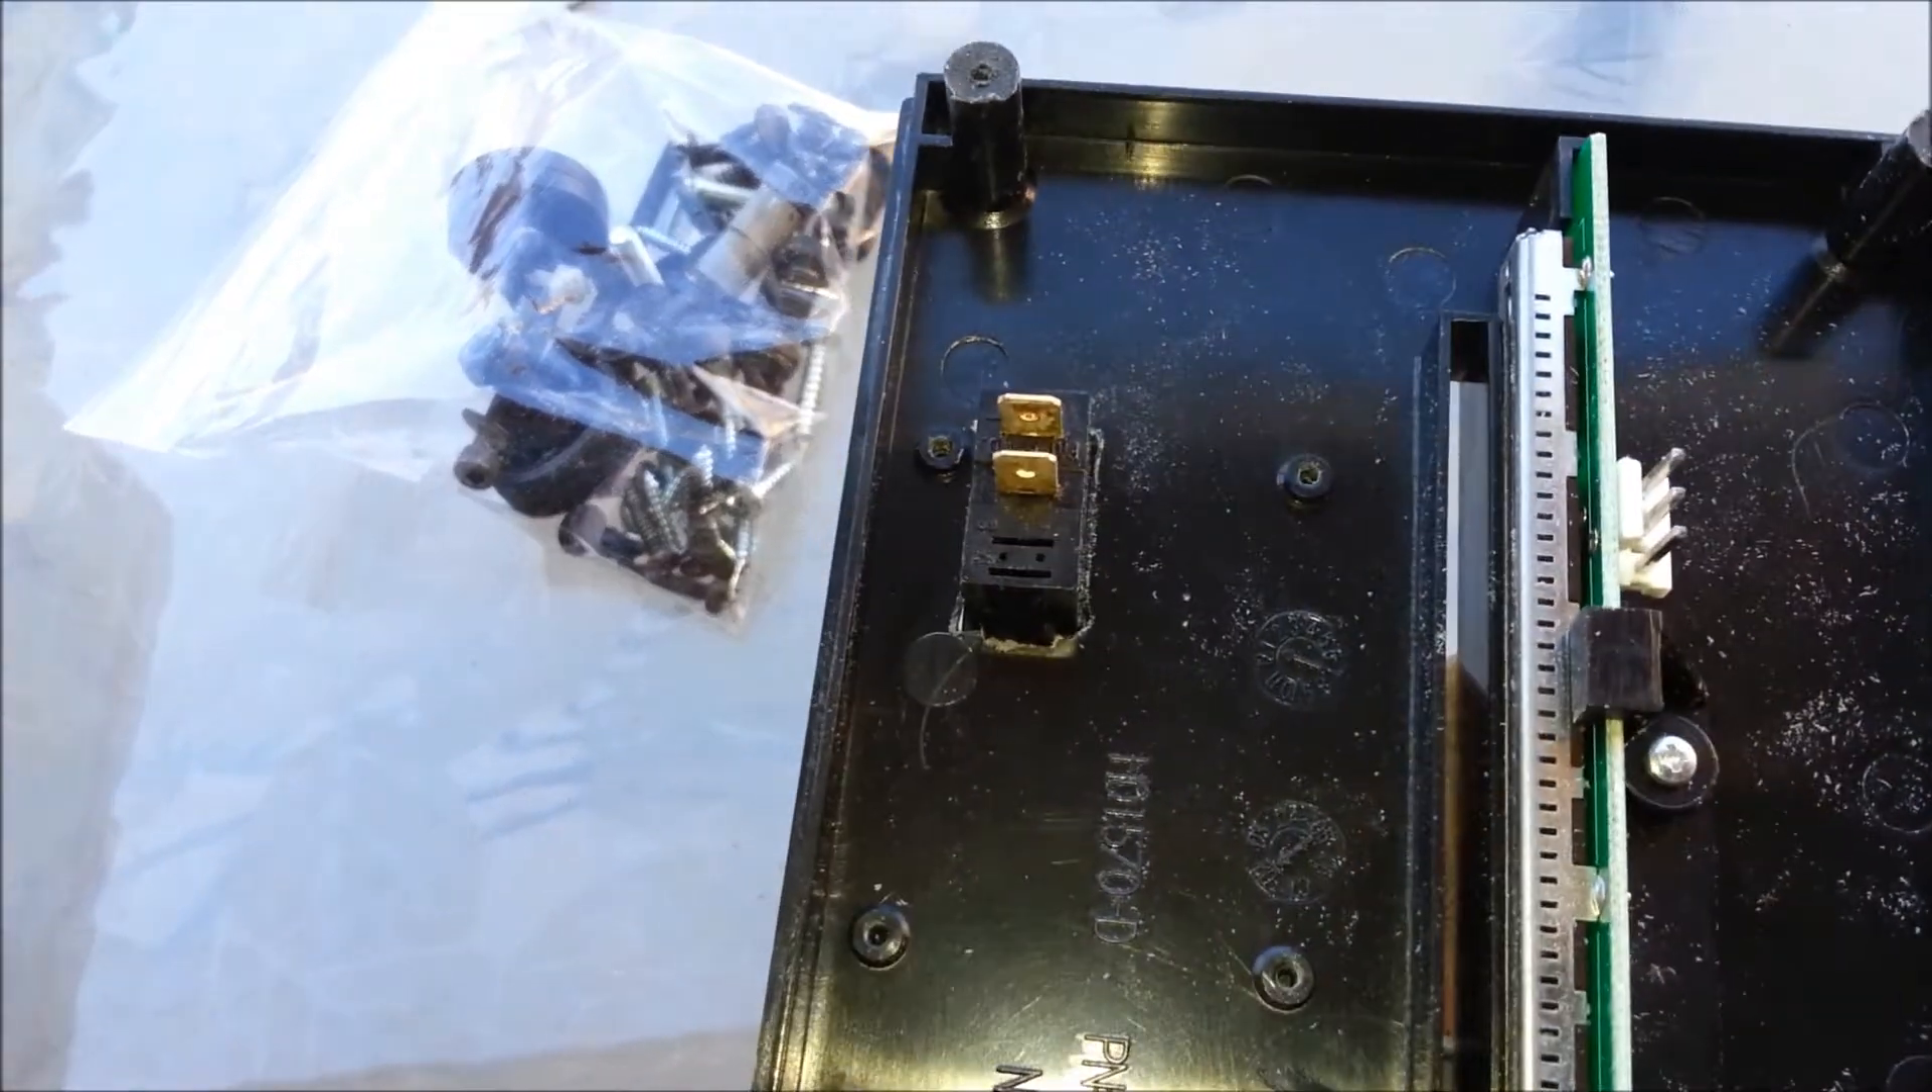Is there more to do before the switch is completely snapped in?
No.